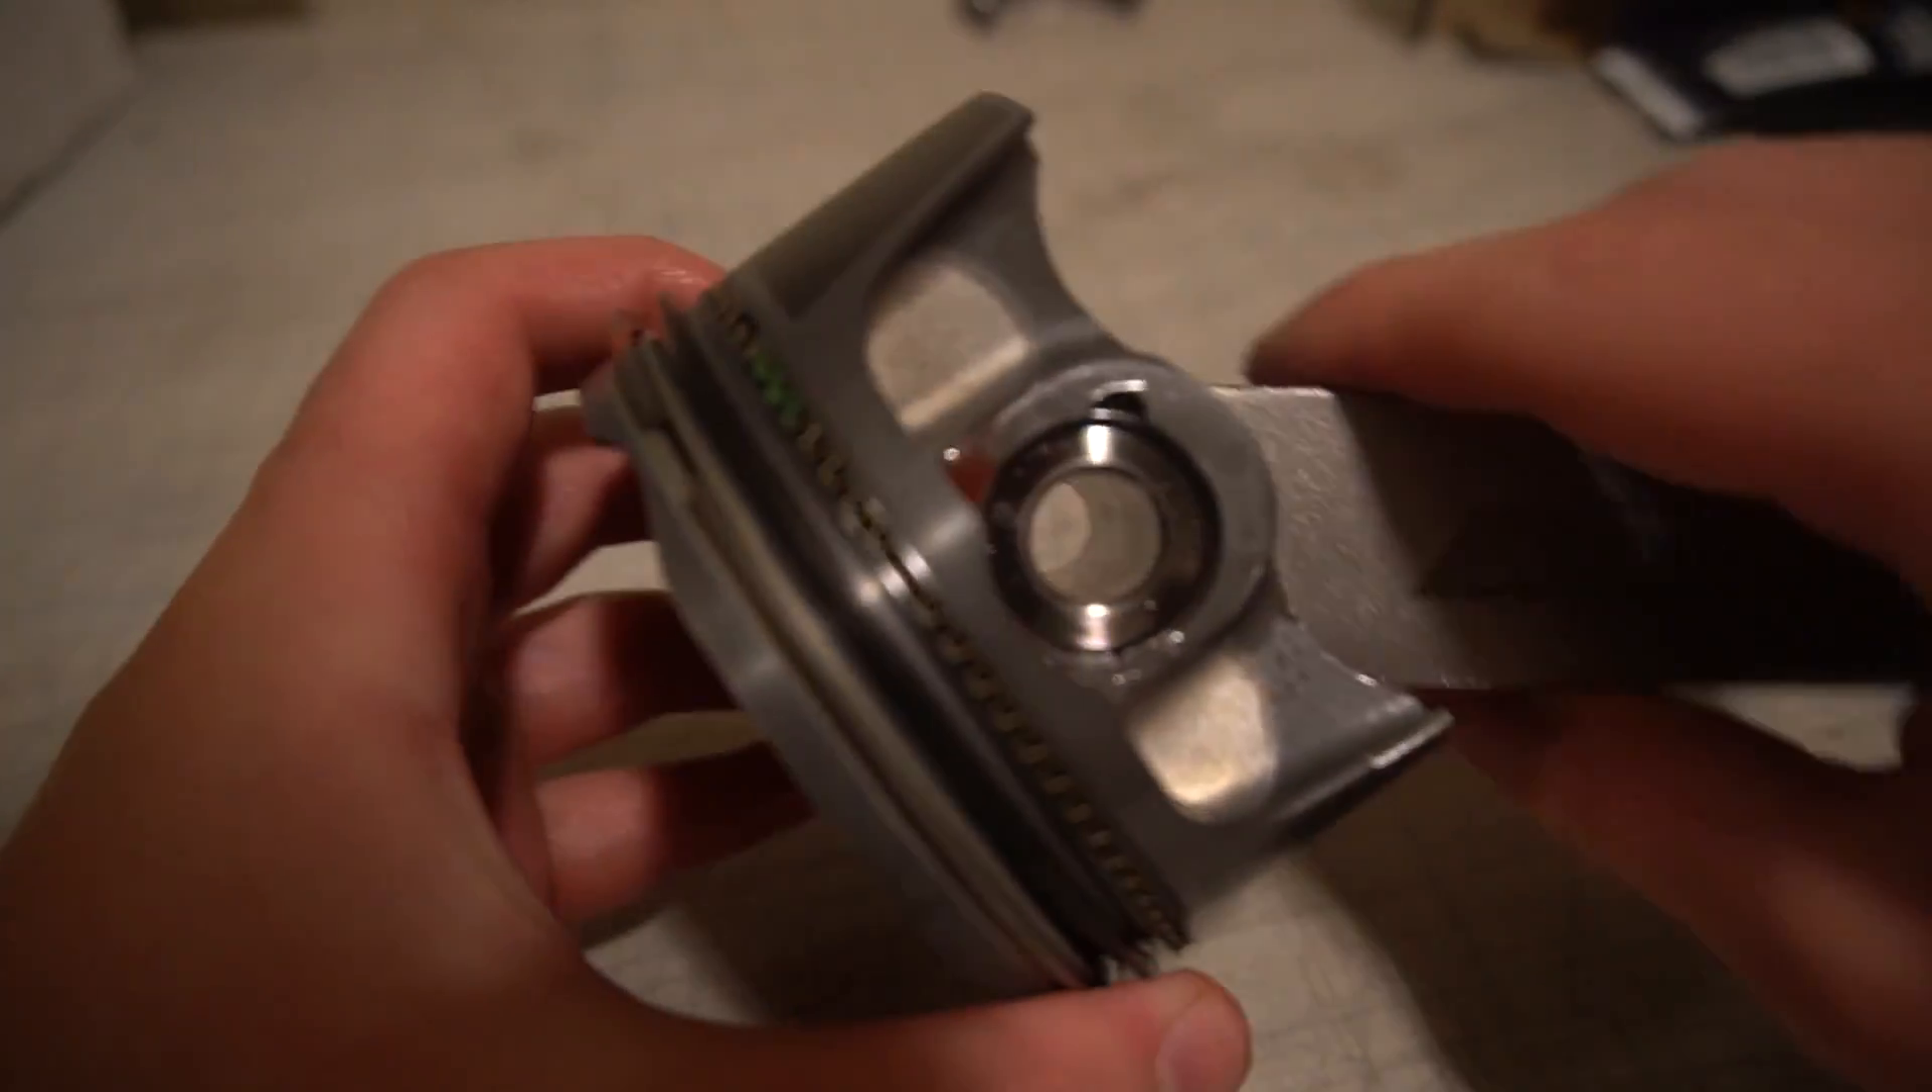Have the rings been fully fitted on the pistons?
Yes.